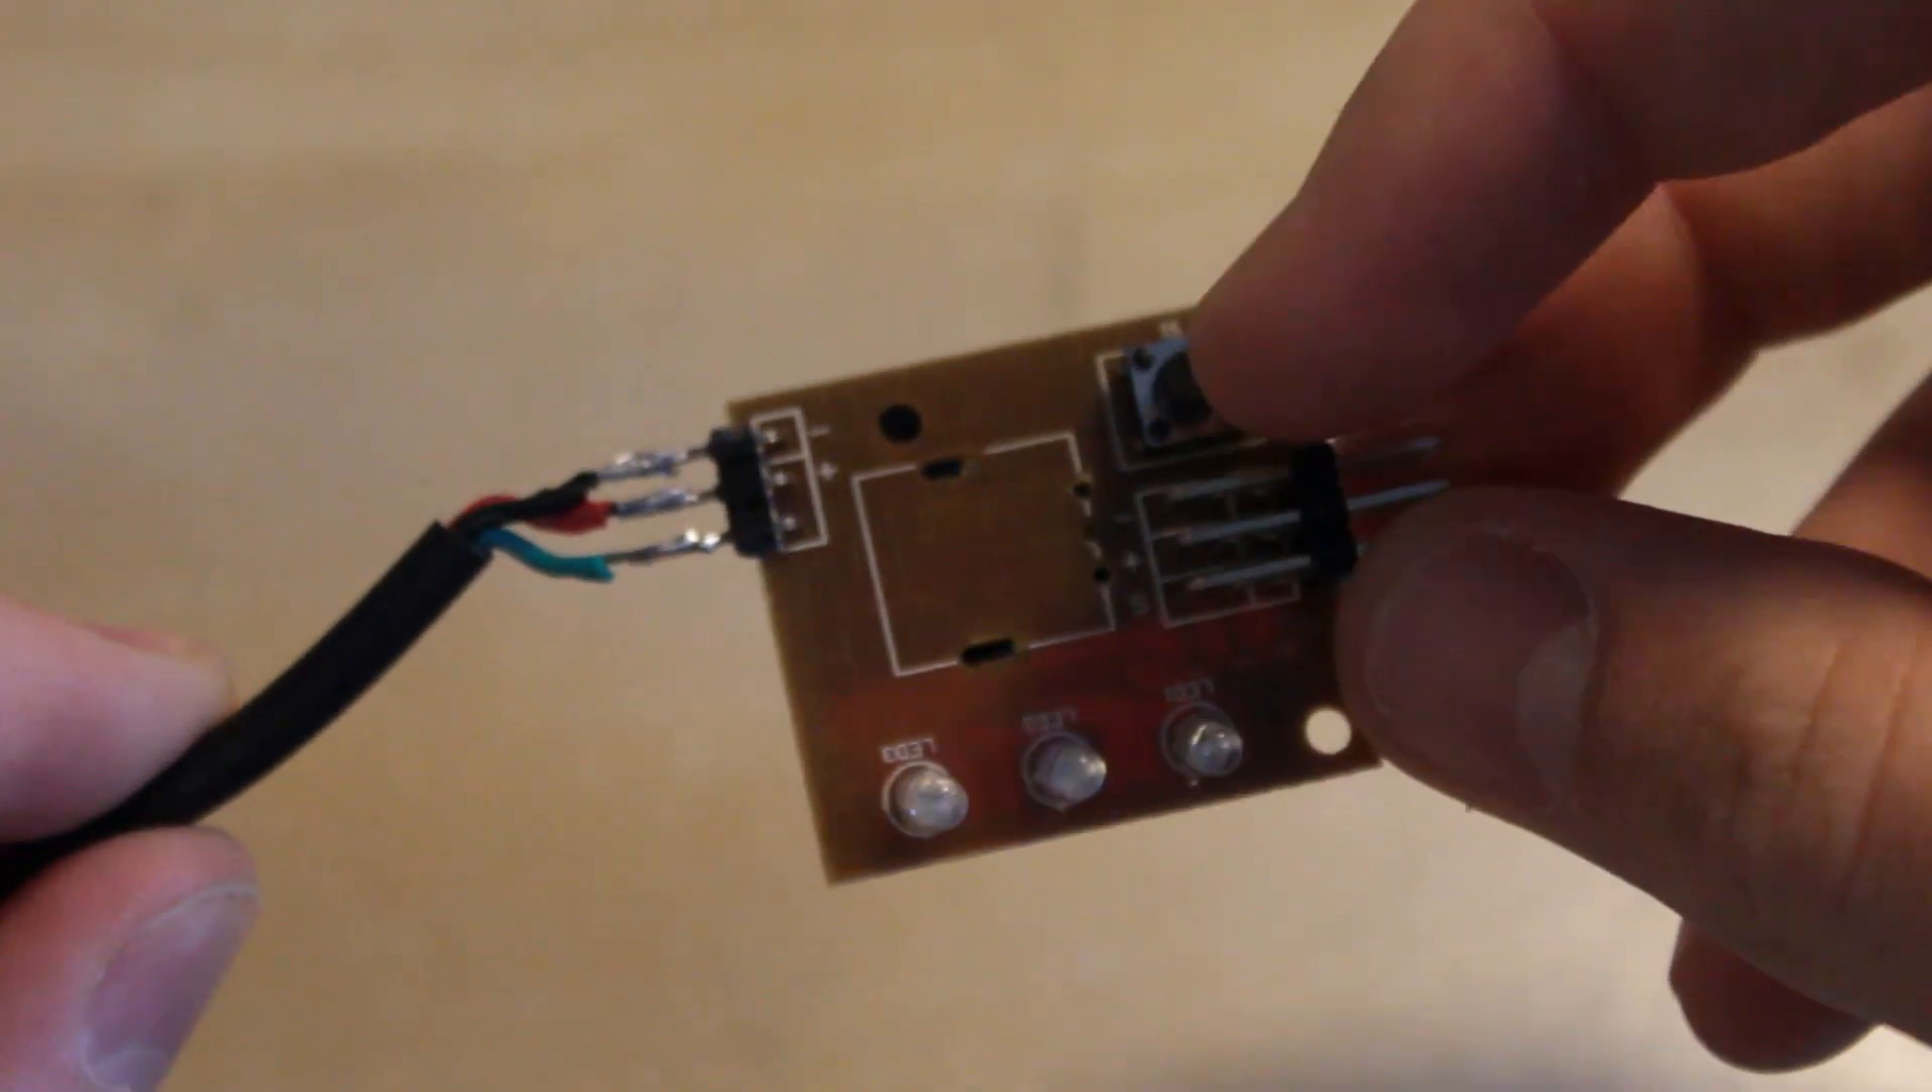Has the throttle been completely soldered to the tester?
Yes.